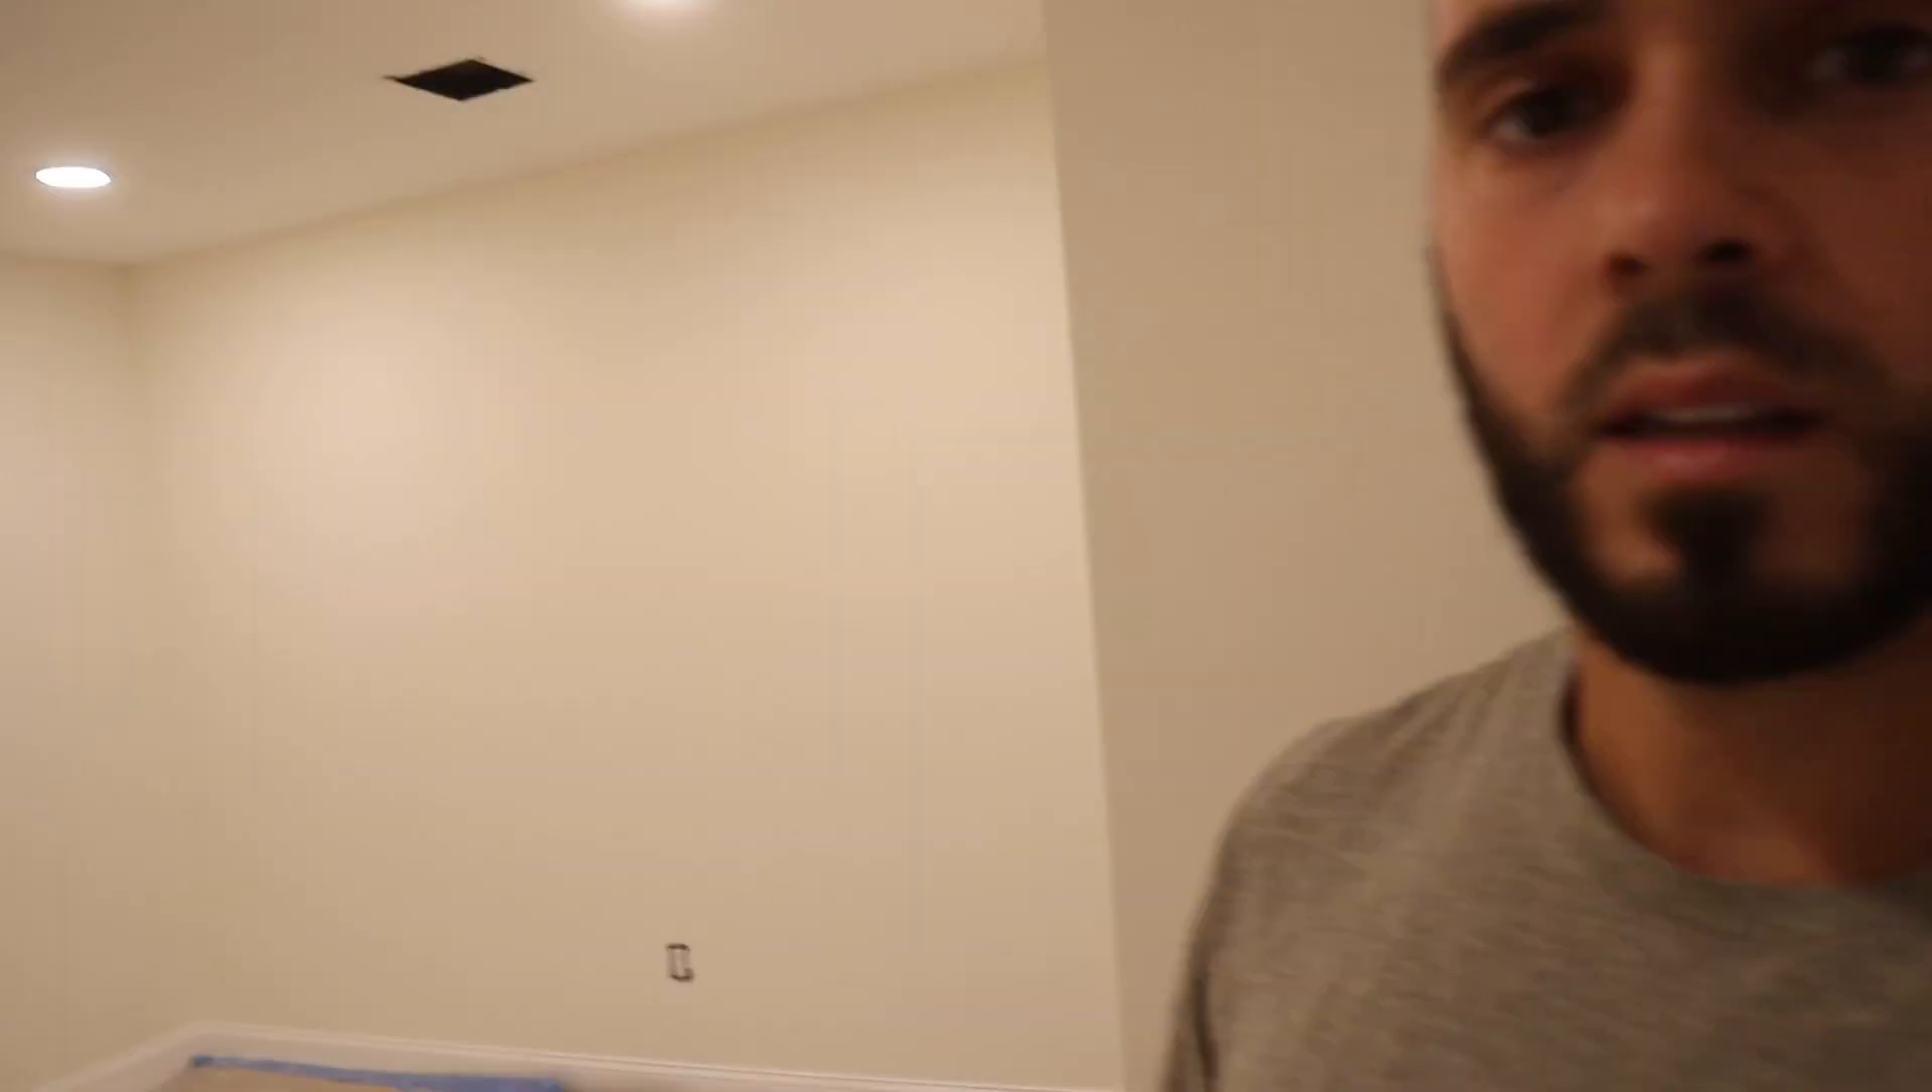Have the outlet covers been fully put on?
No.